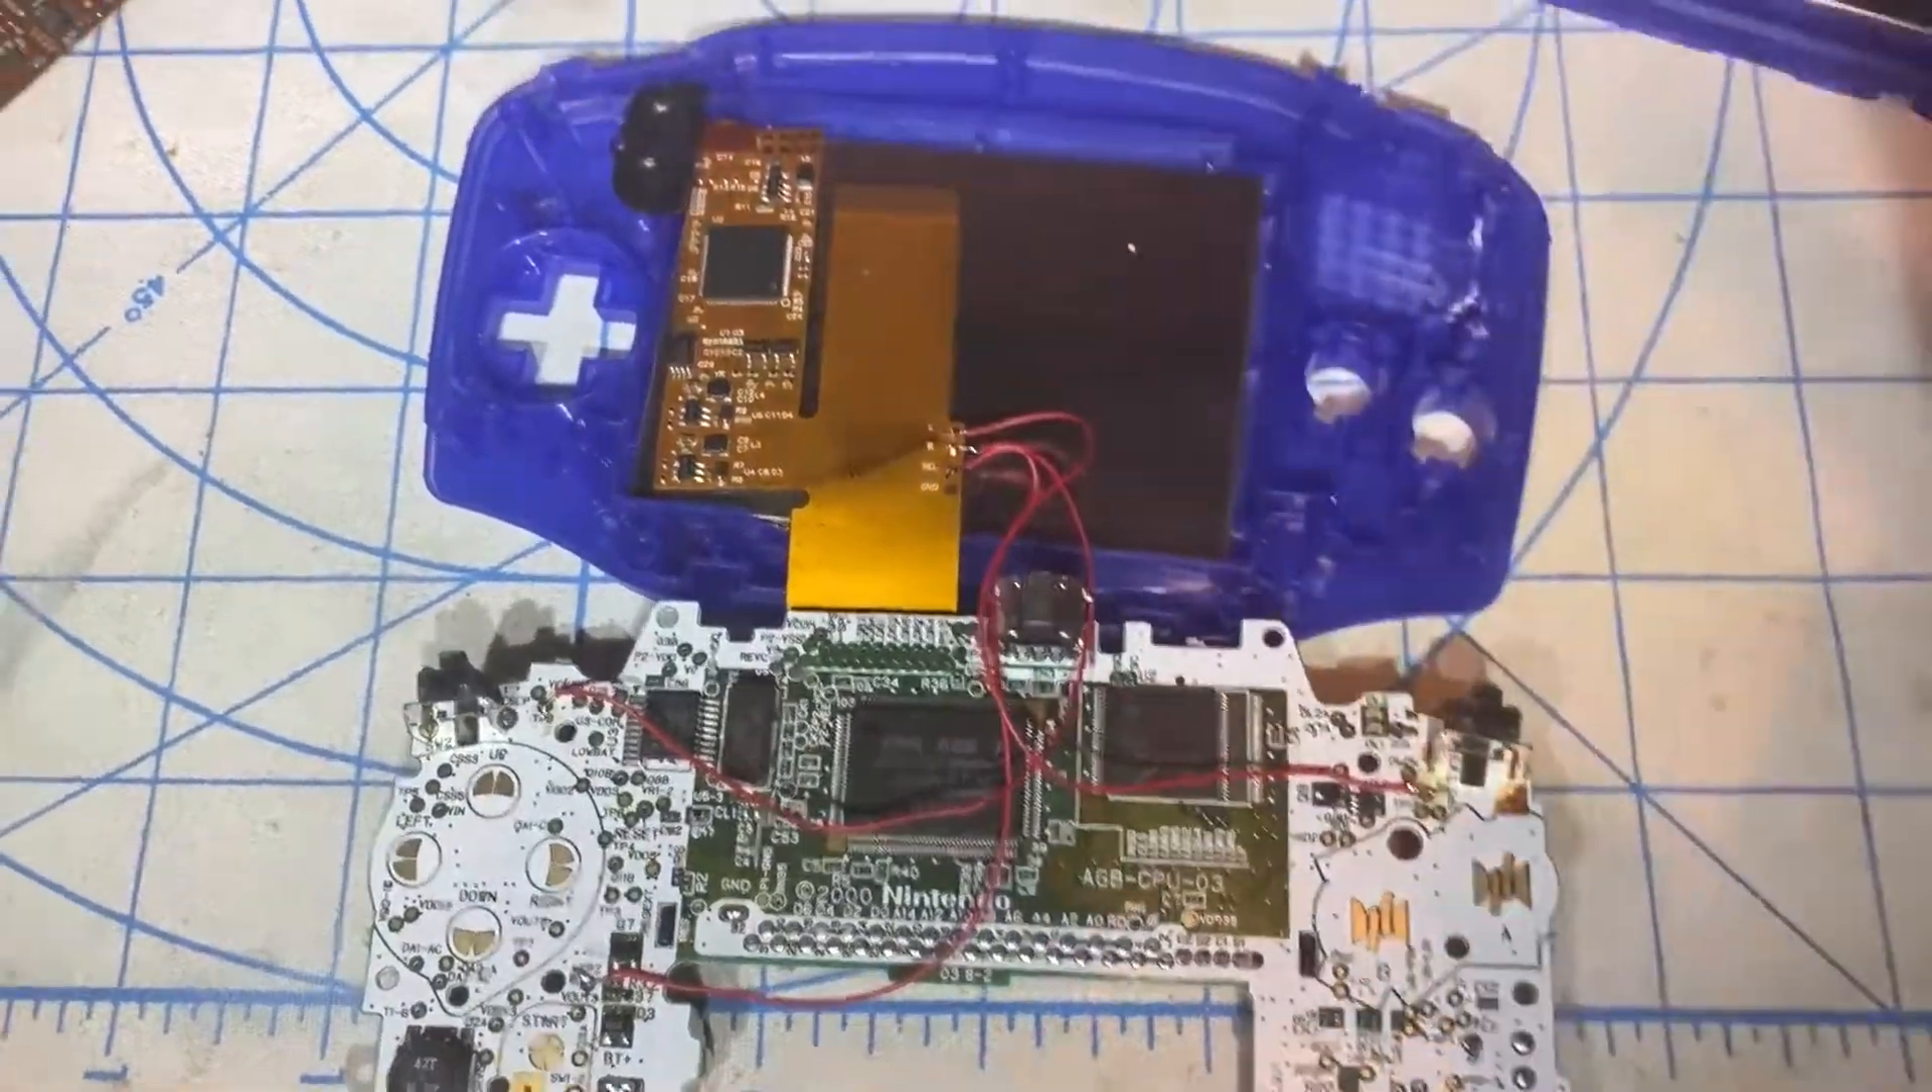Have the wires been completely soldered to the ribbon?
Yes.